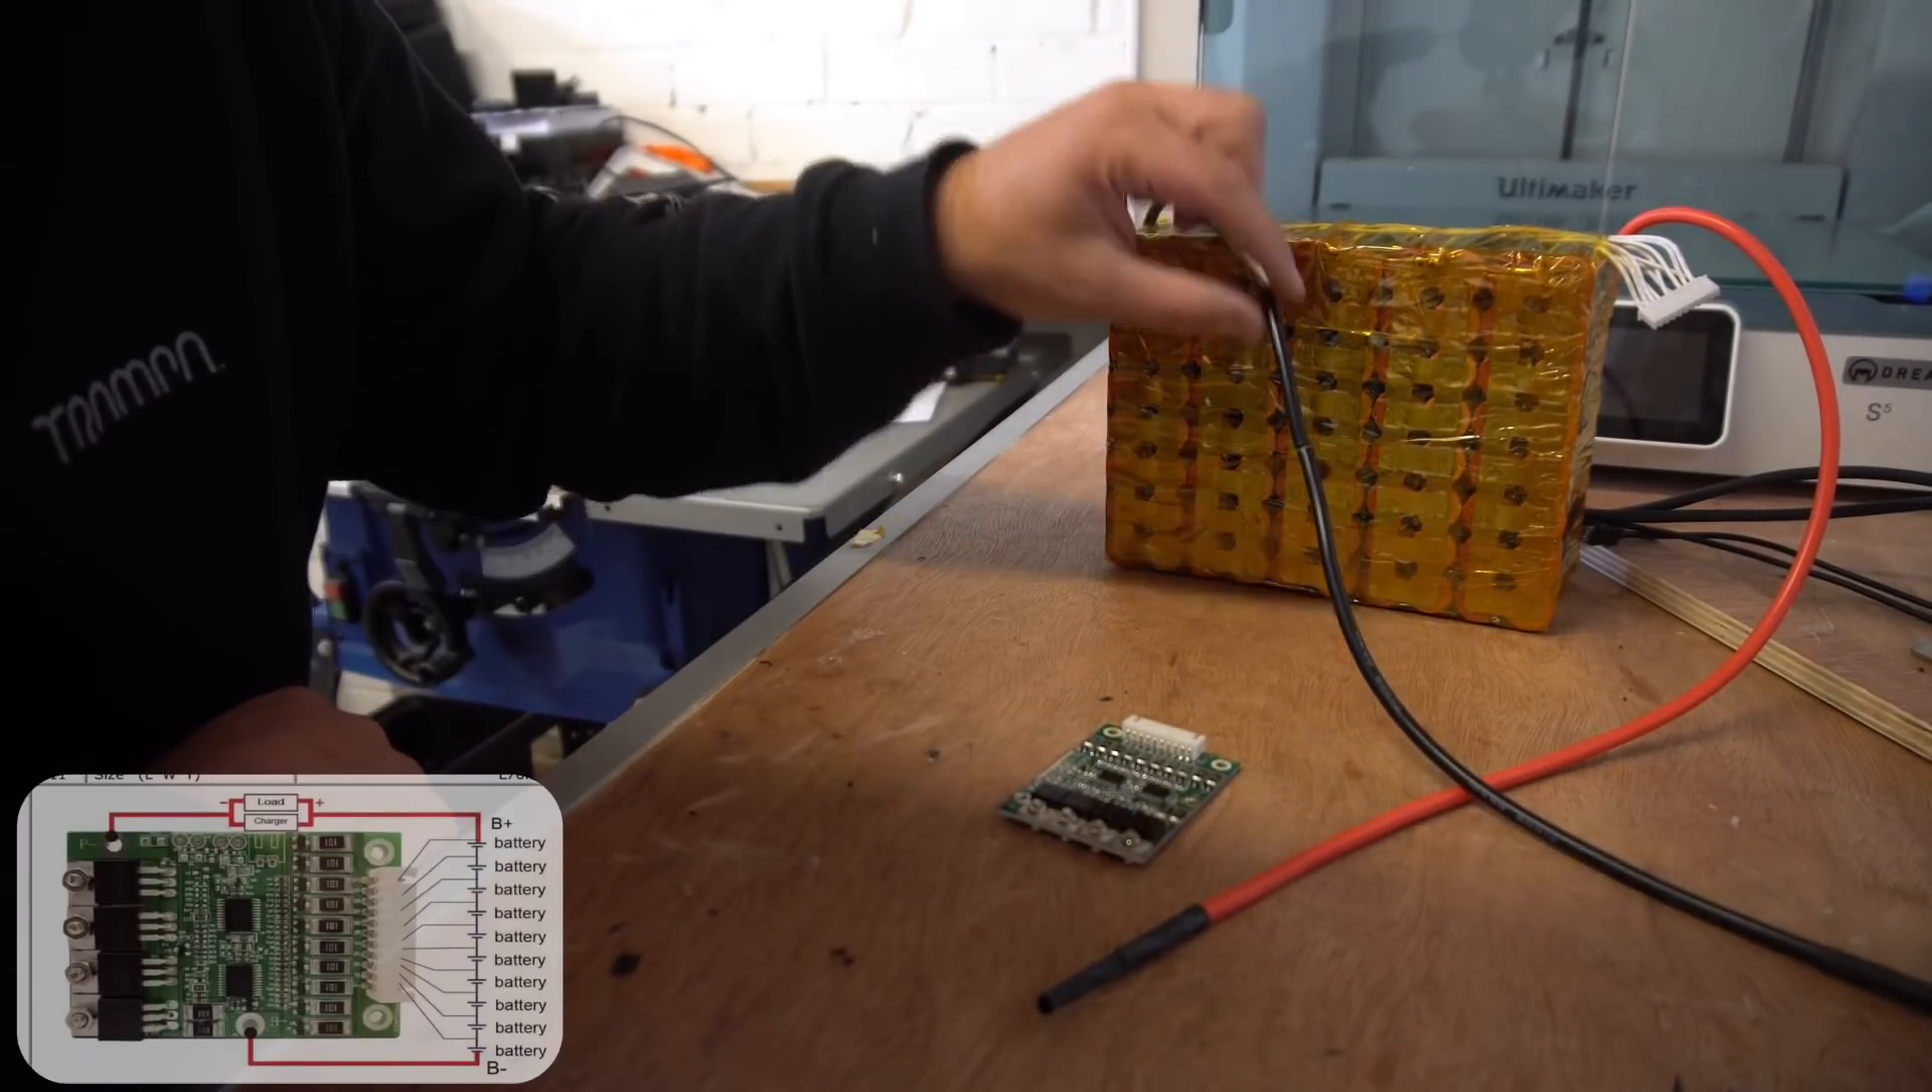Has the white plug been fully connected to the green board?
No.